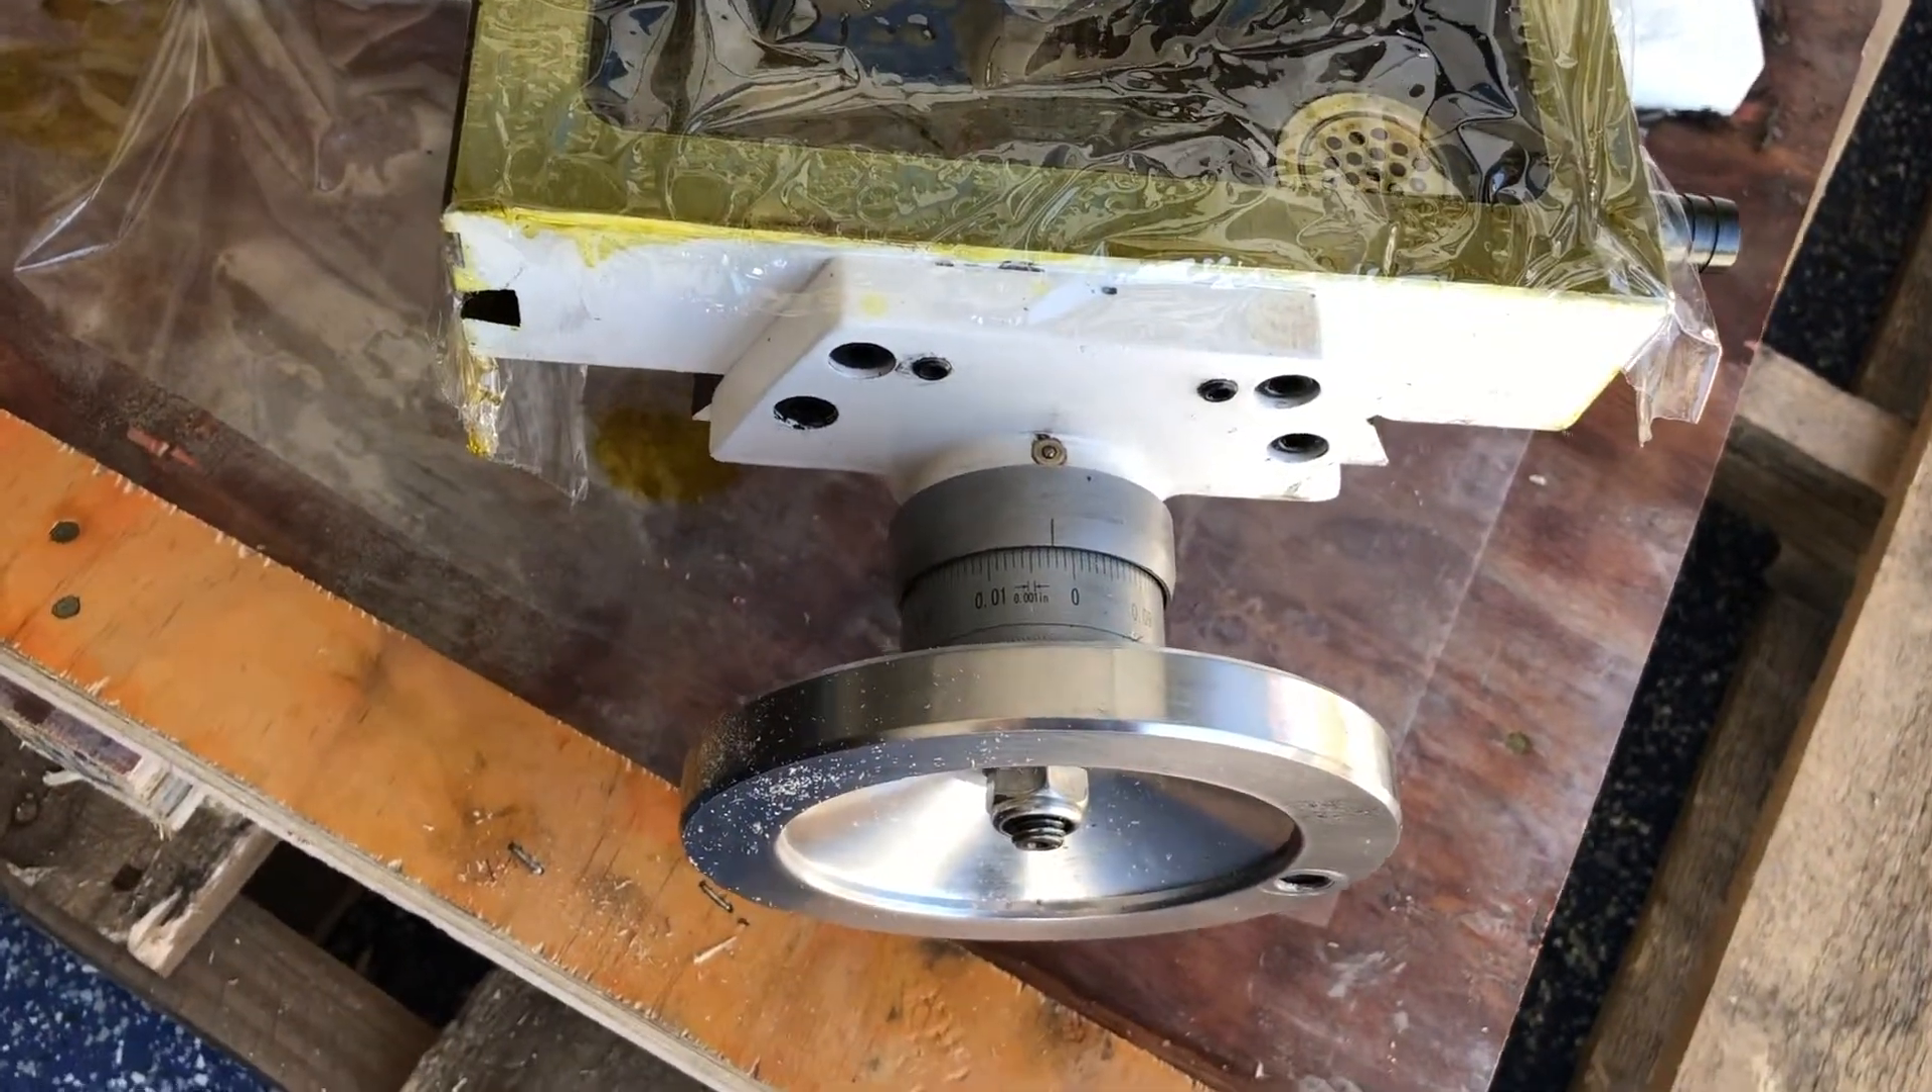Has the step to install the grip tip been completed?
No.